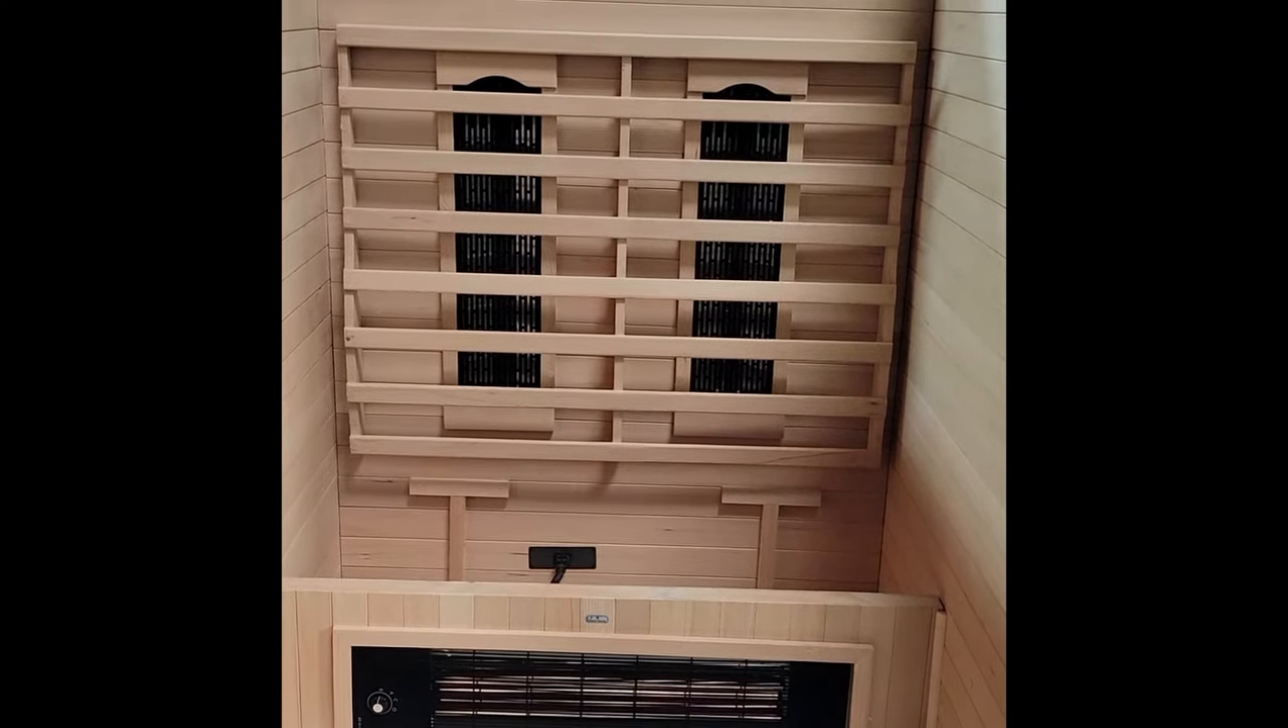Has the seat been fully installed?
No.